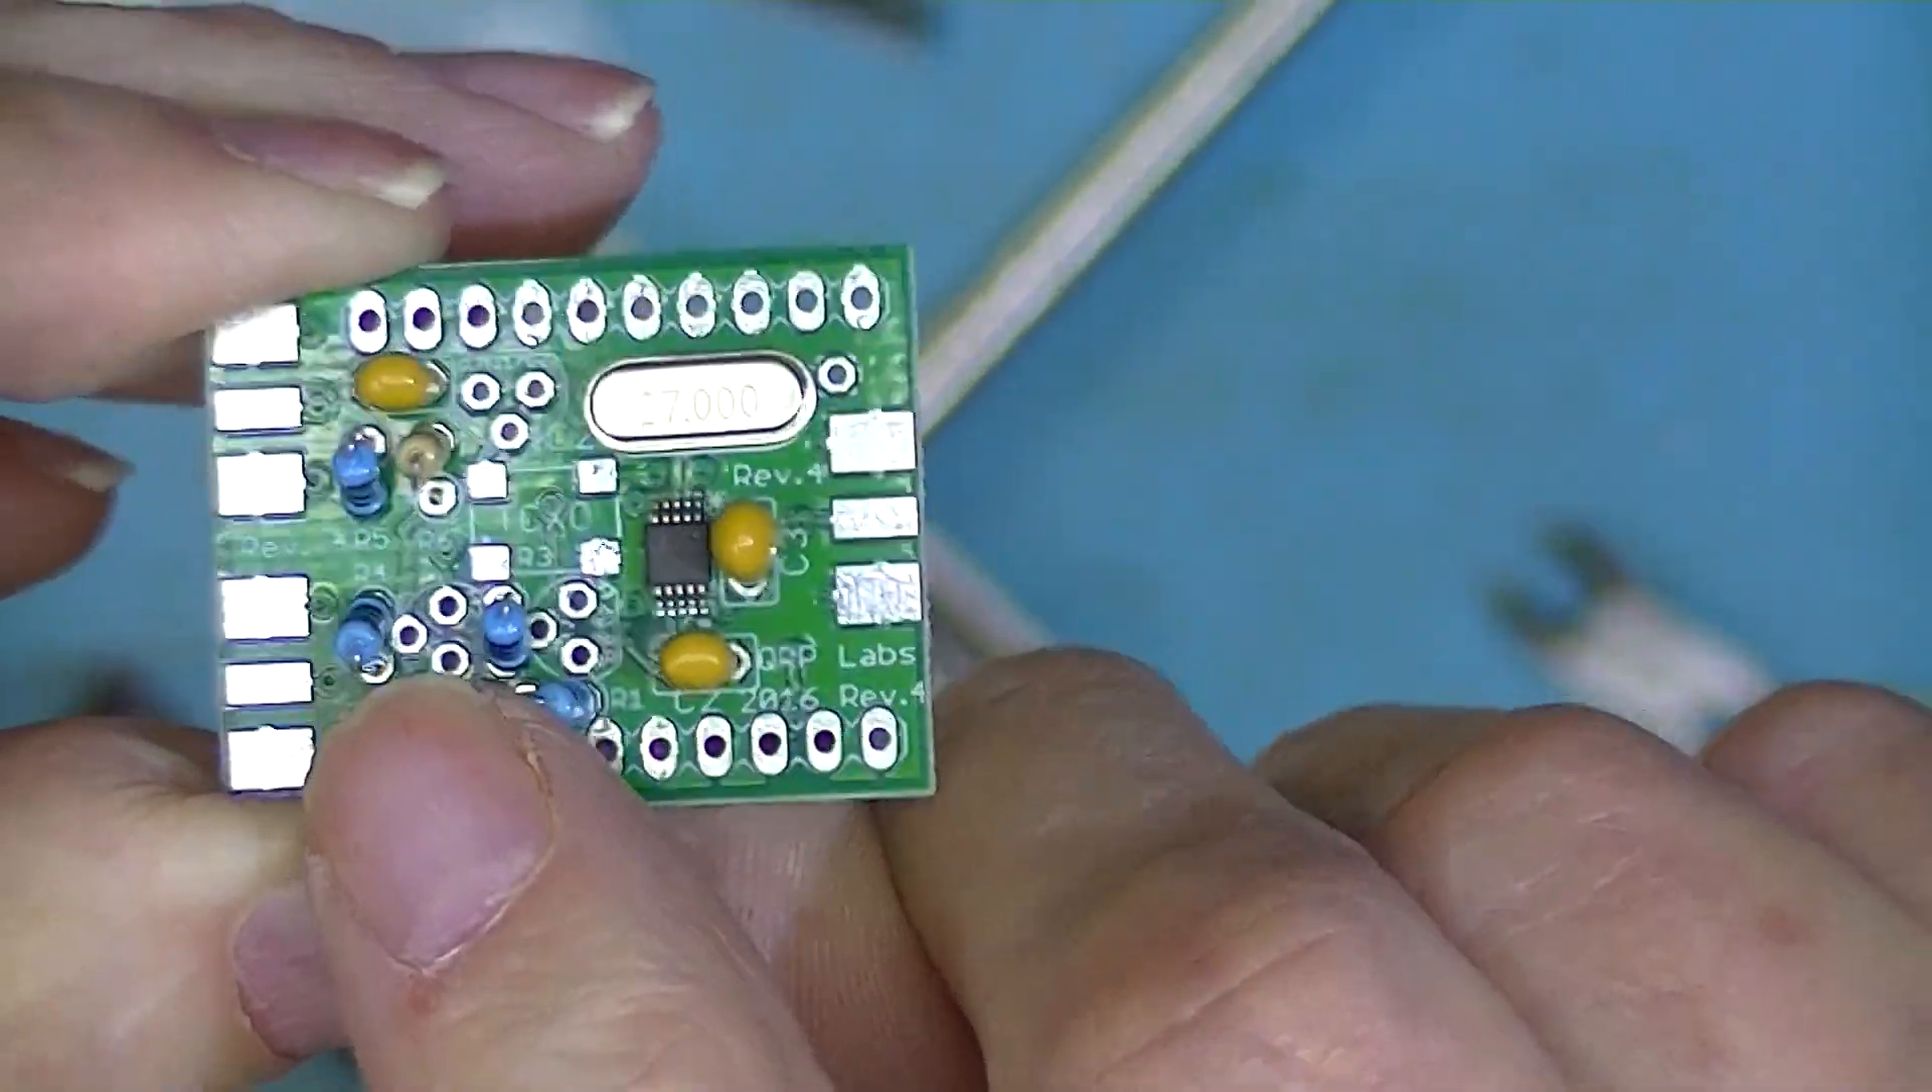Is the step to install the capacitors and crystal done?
Yes.